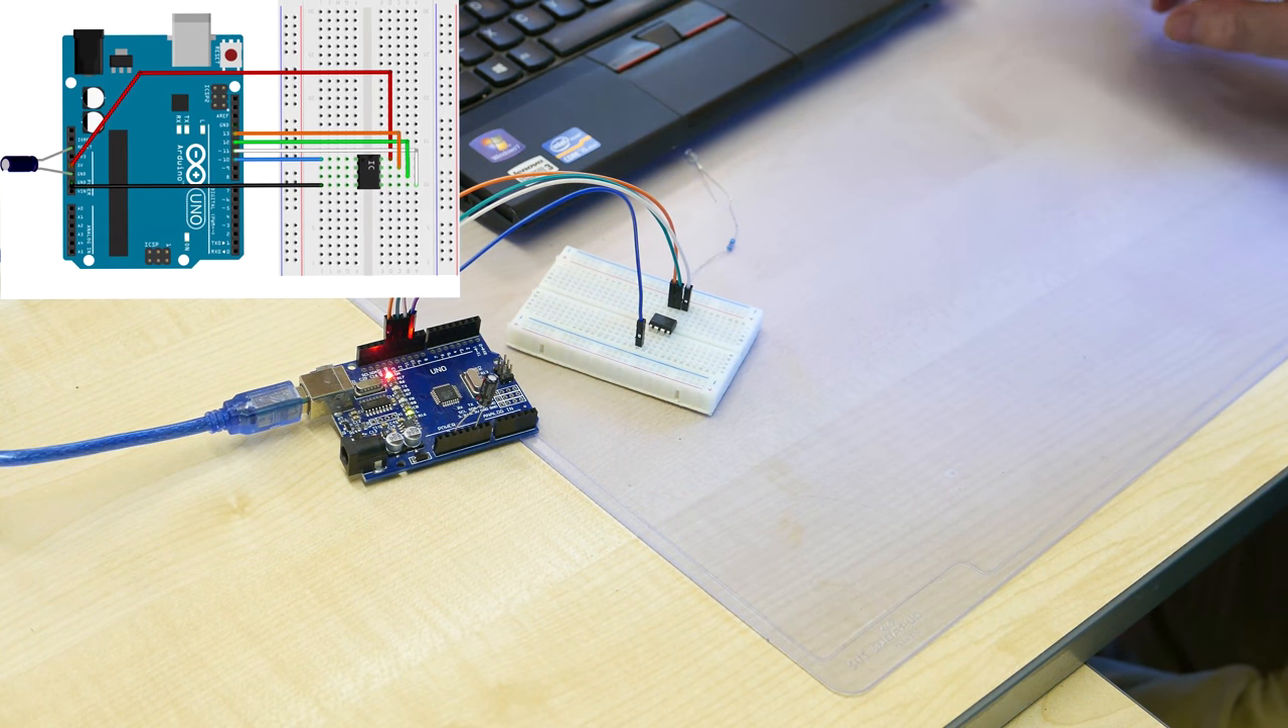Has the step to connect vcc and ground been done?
No.